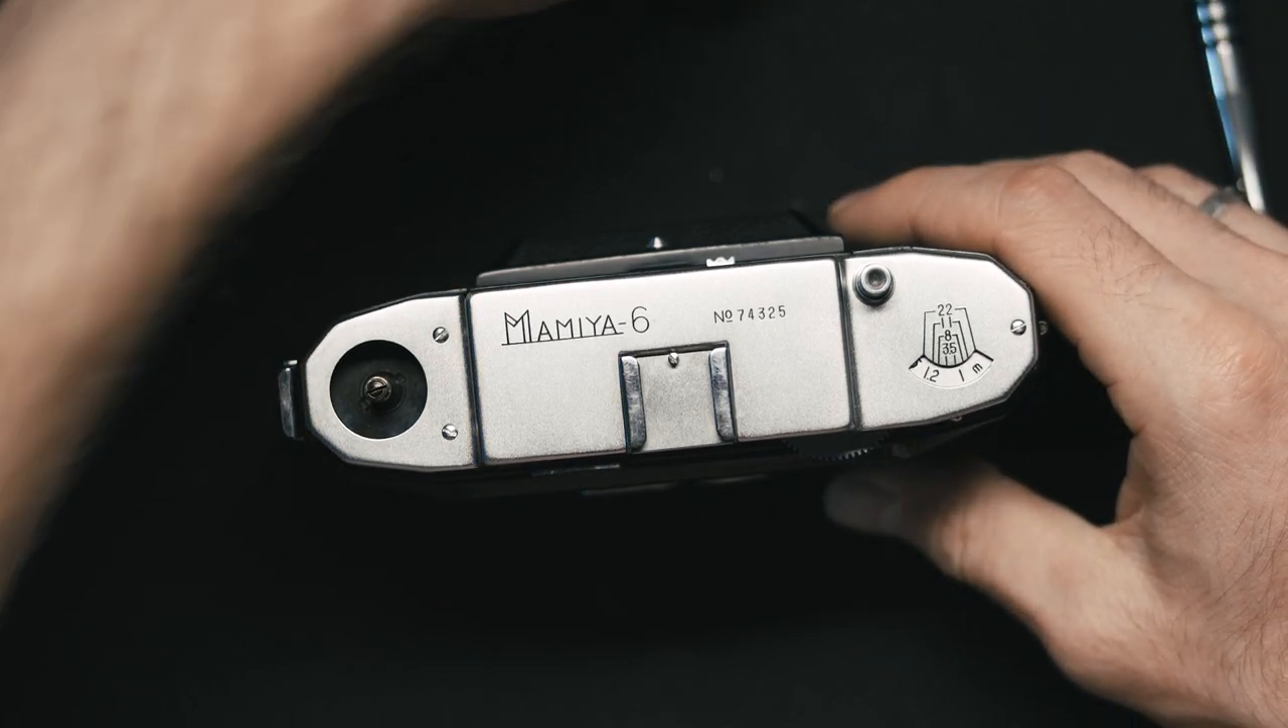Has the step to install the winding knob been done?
No.